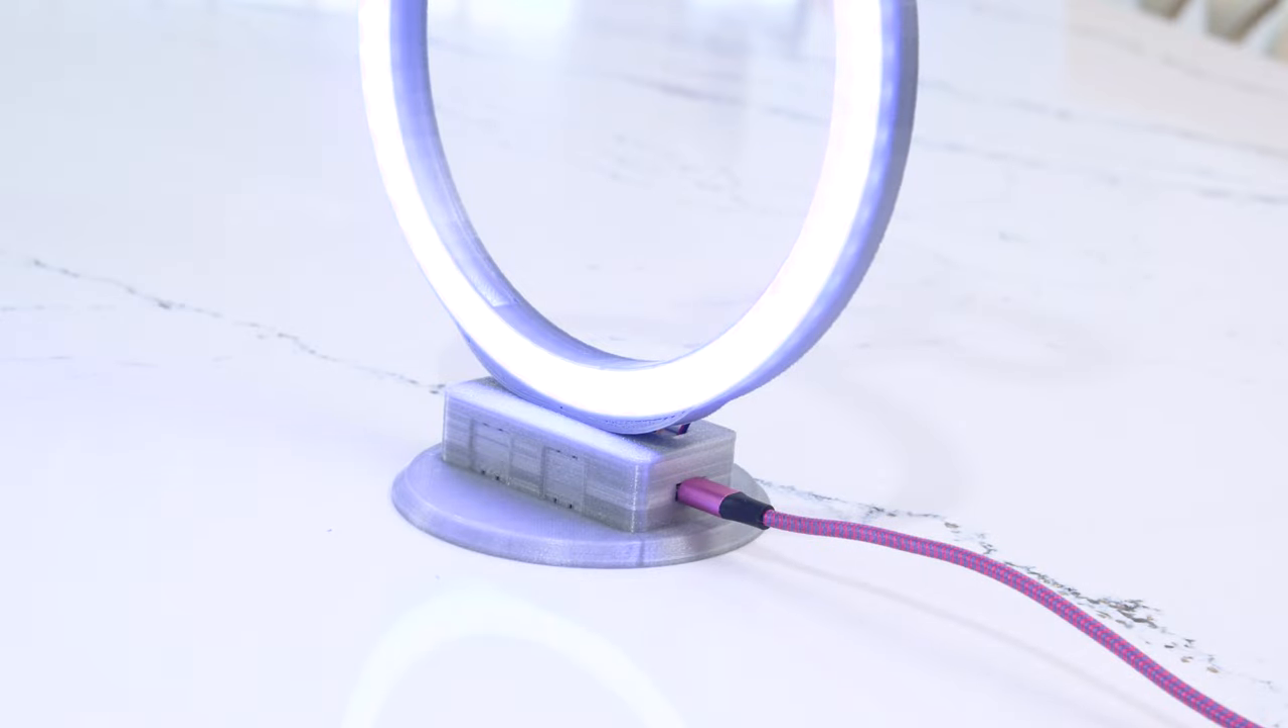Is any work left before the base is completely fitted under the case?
No.